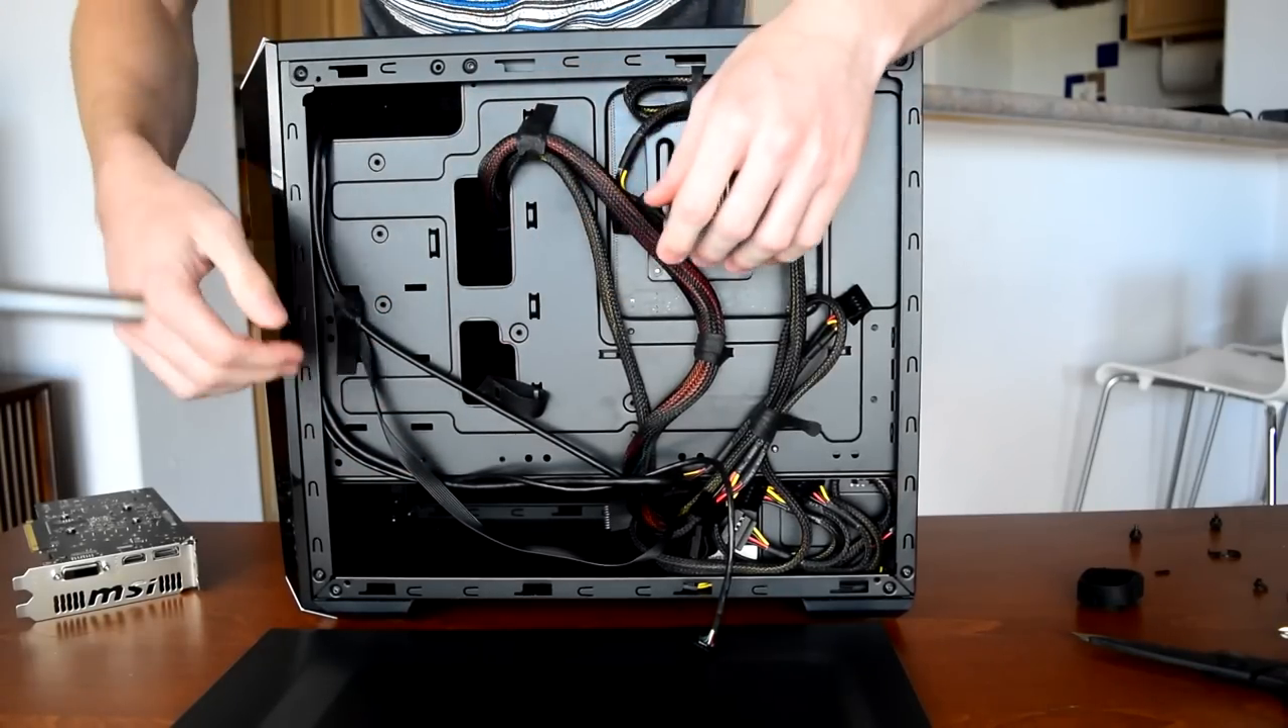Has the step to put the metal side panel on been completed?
No.